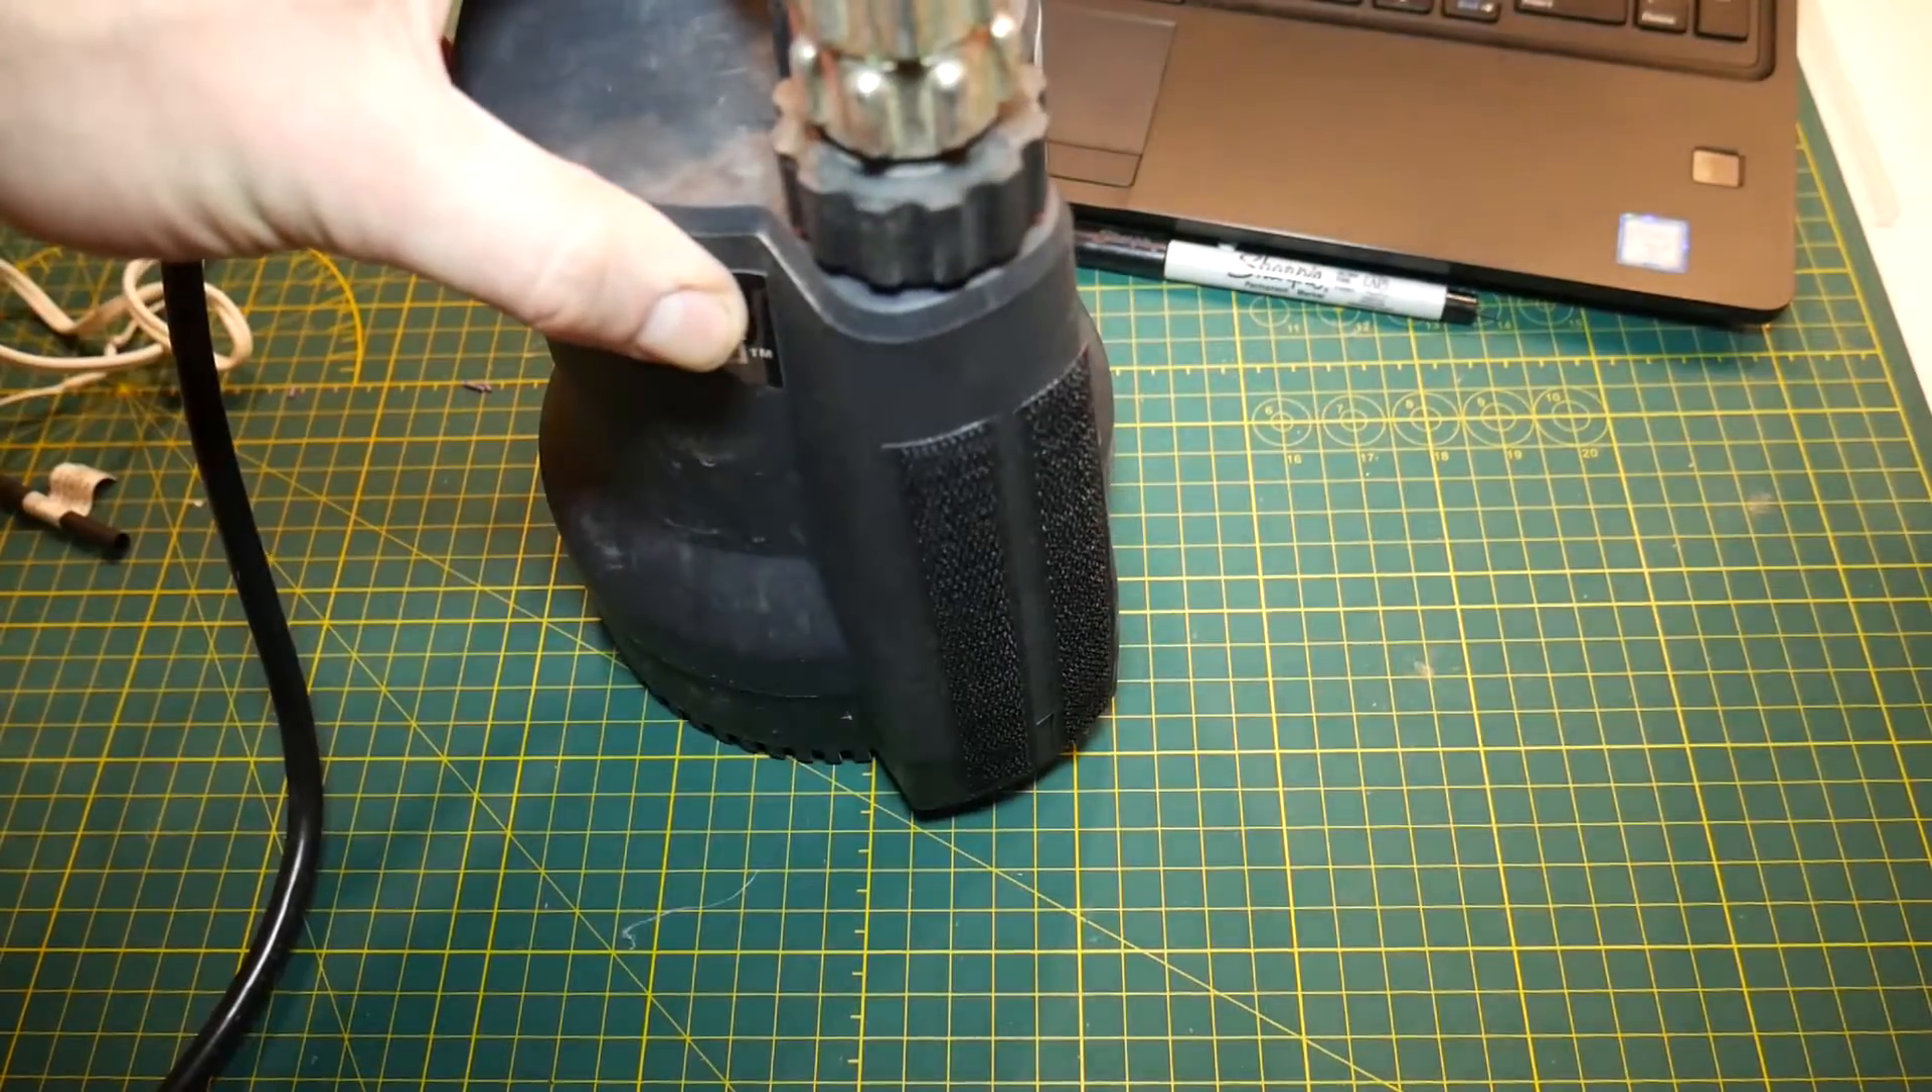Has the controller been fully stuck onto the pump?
No.